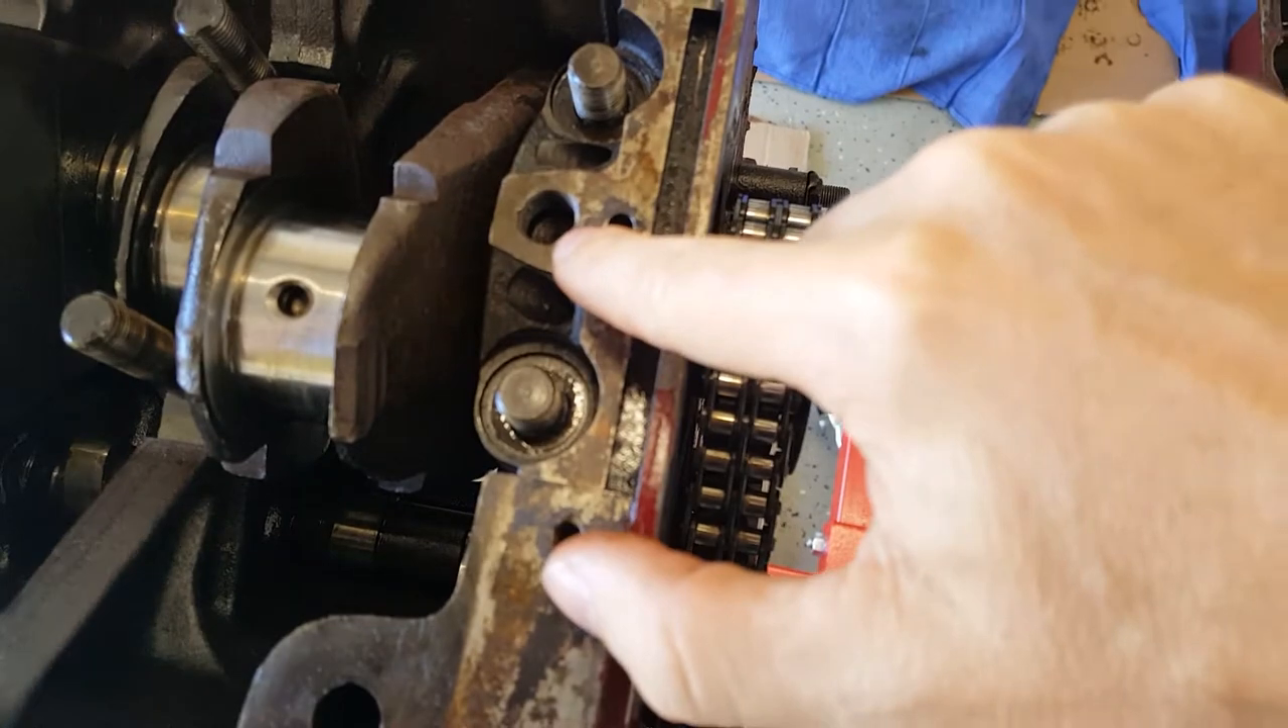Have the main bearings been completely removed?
No.